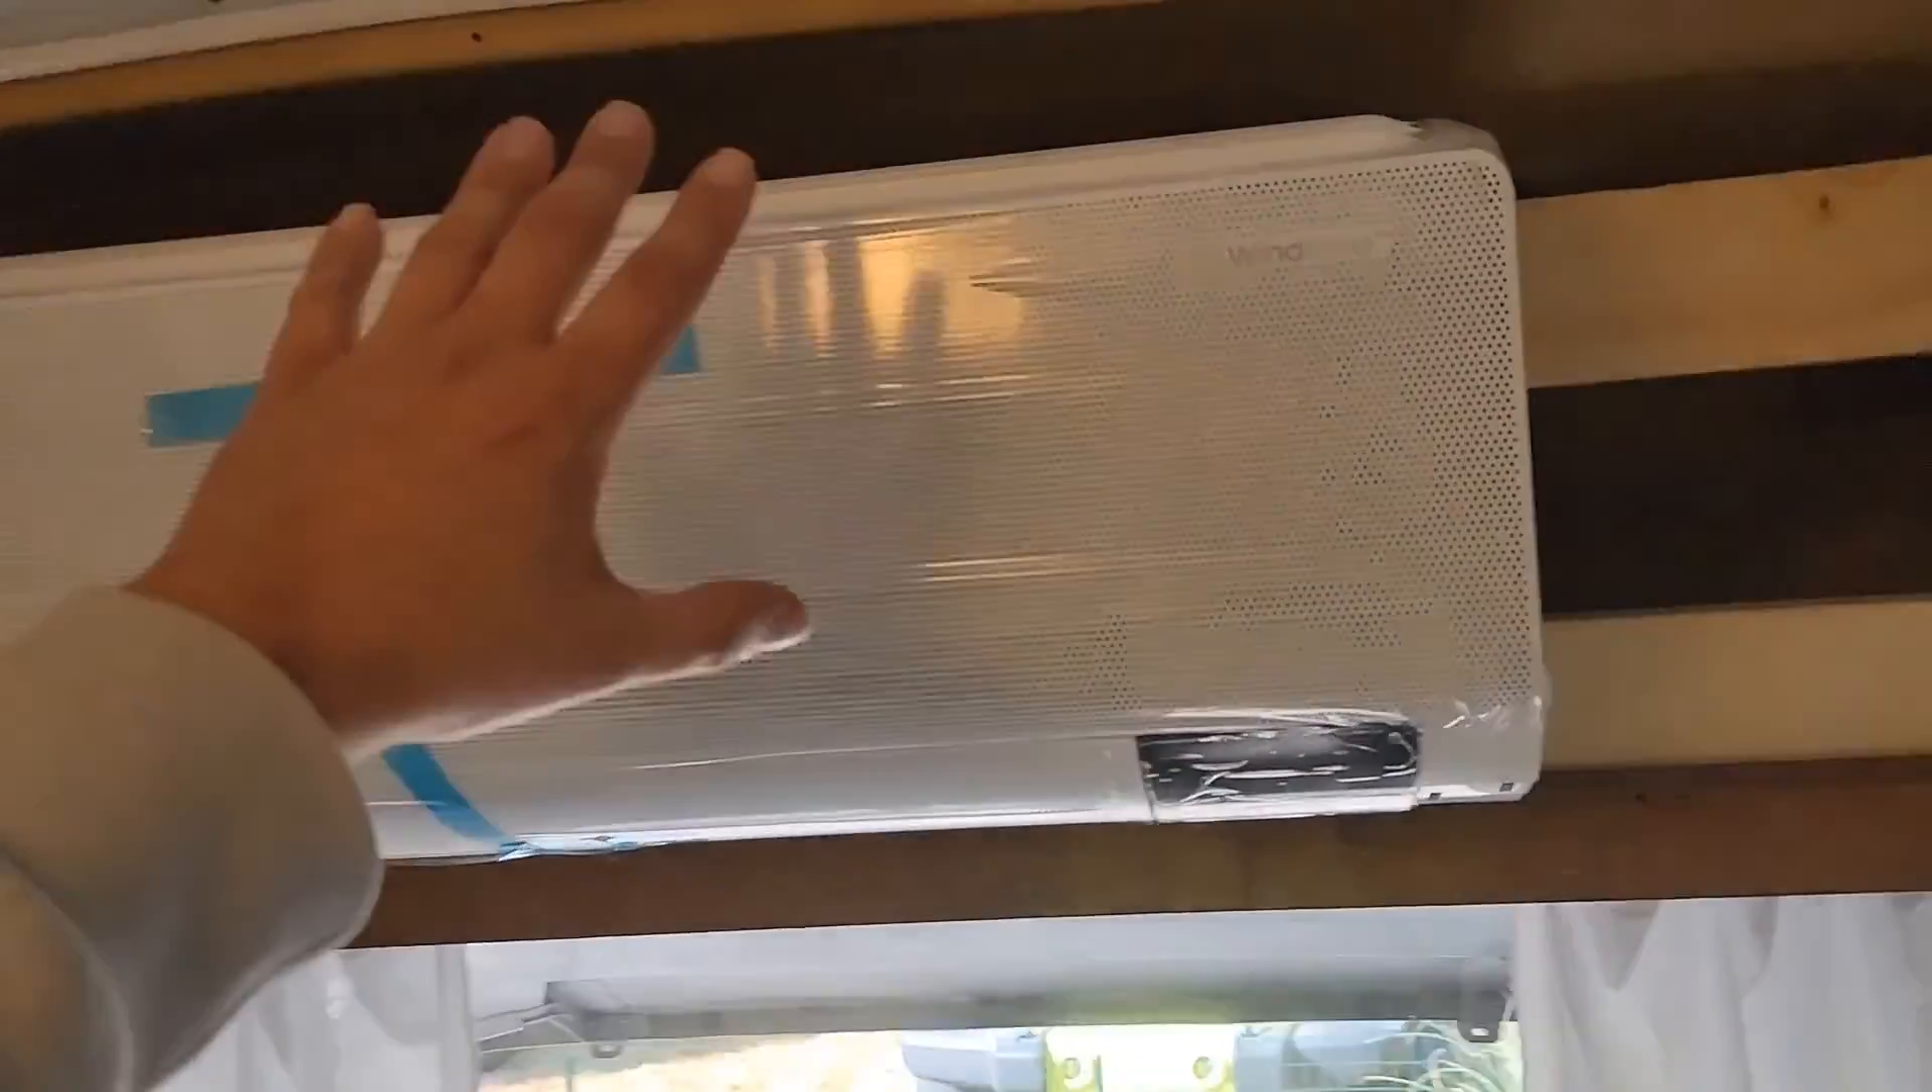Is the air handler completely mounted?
Yes.